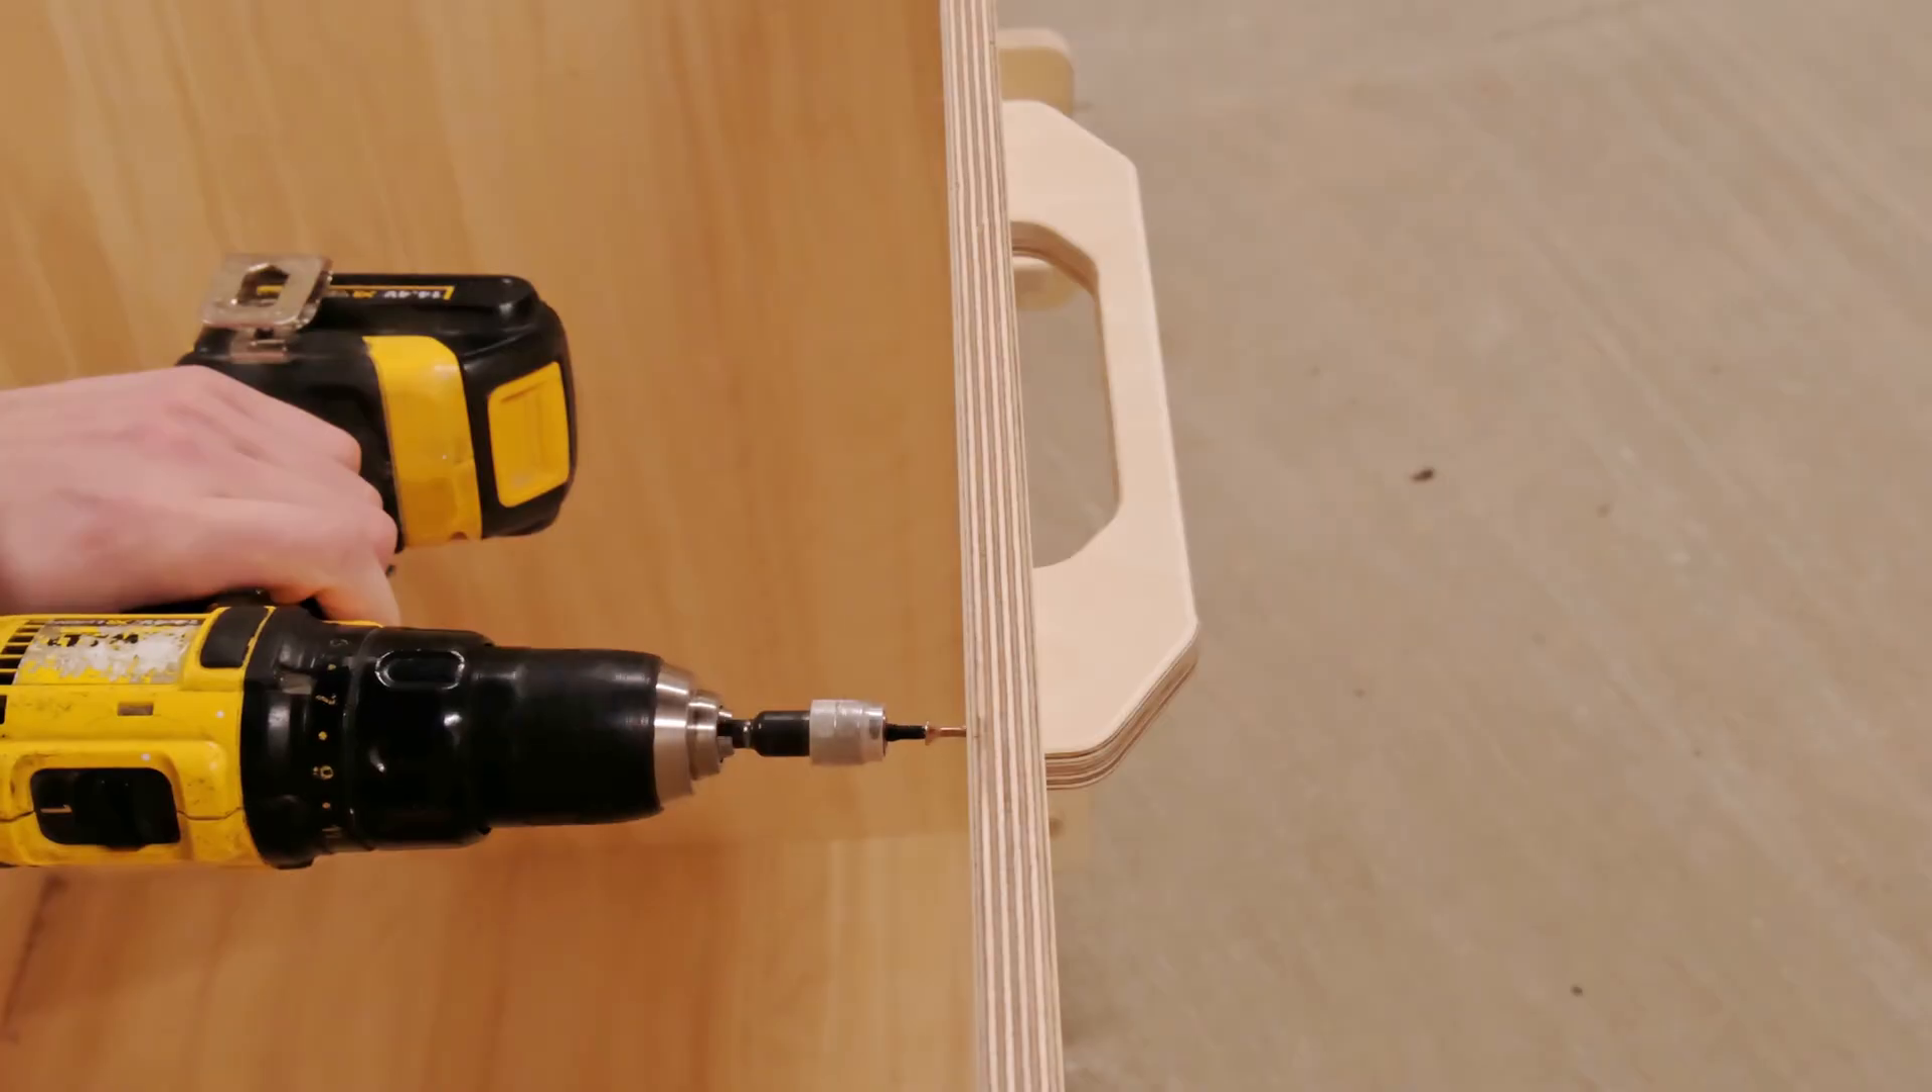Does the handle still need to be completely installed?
Yes.